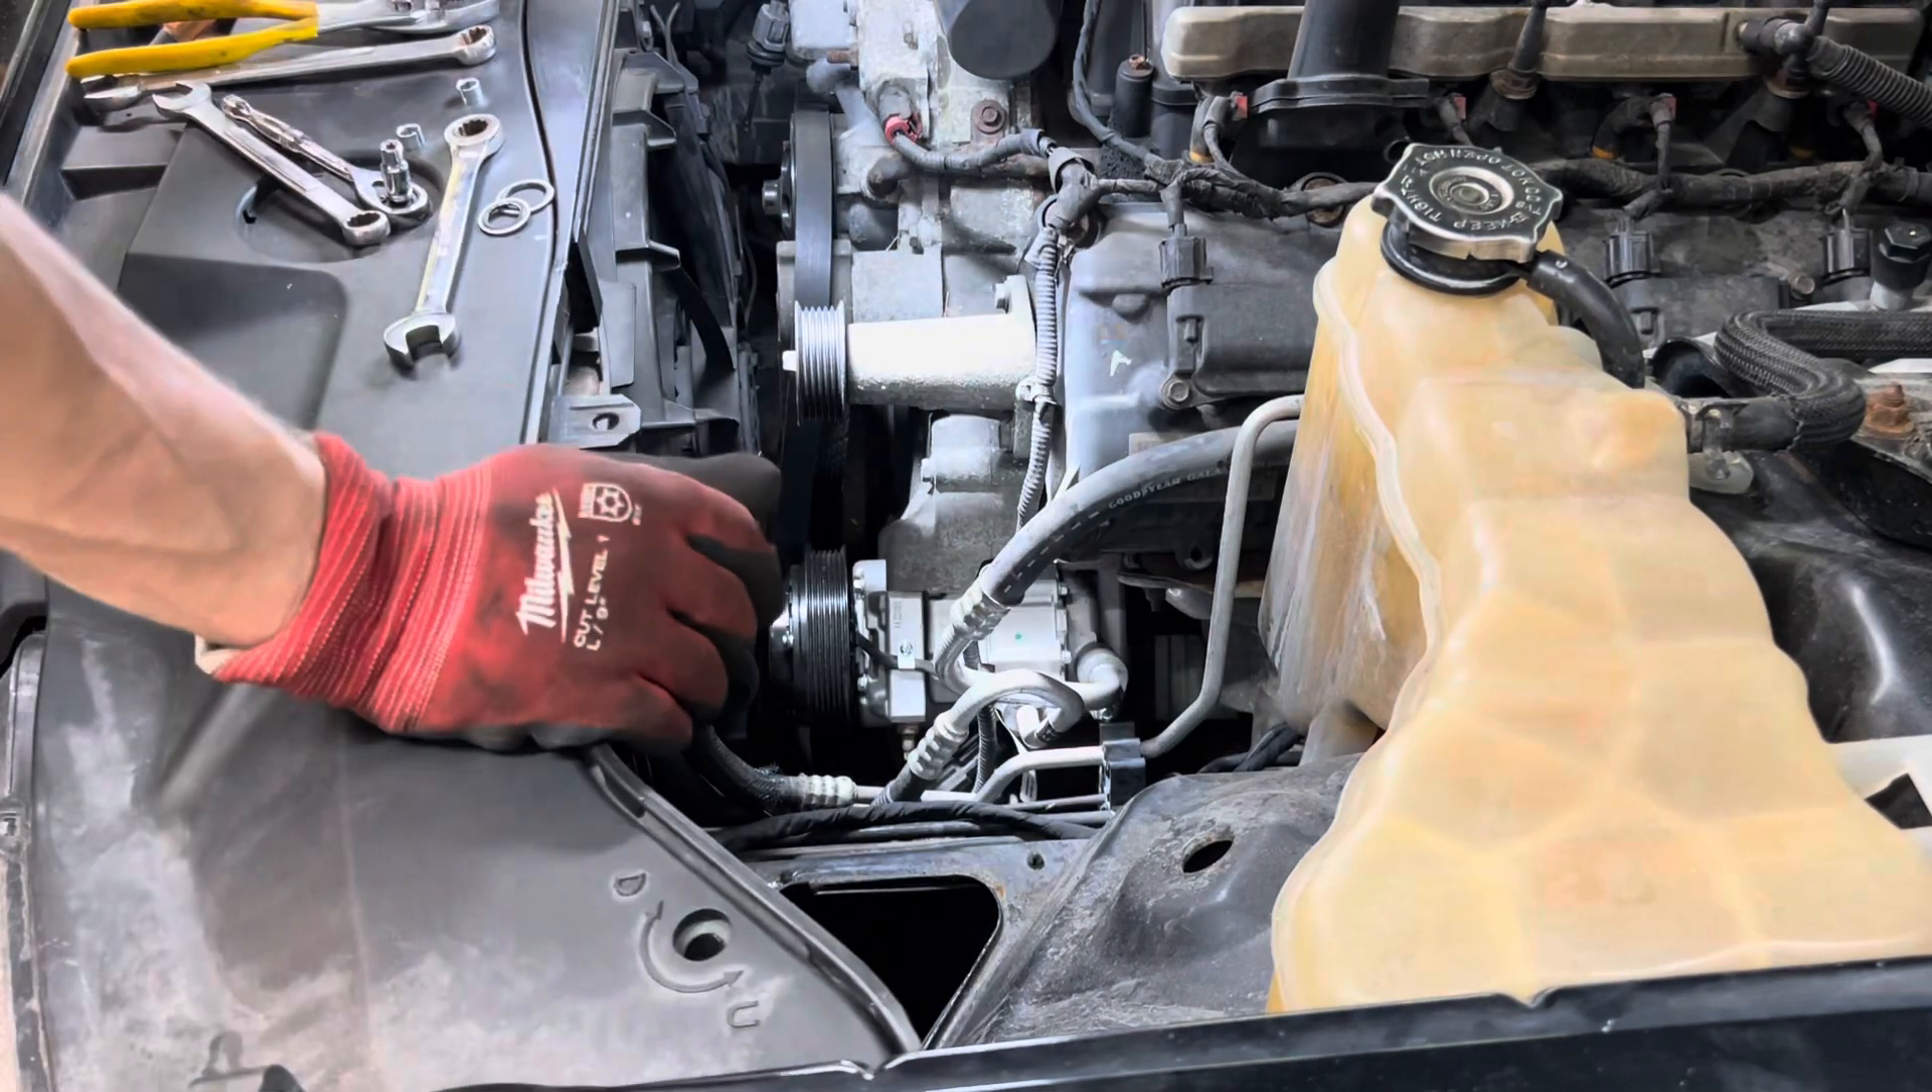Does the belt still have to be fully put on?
Yes.